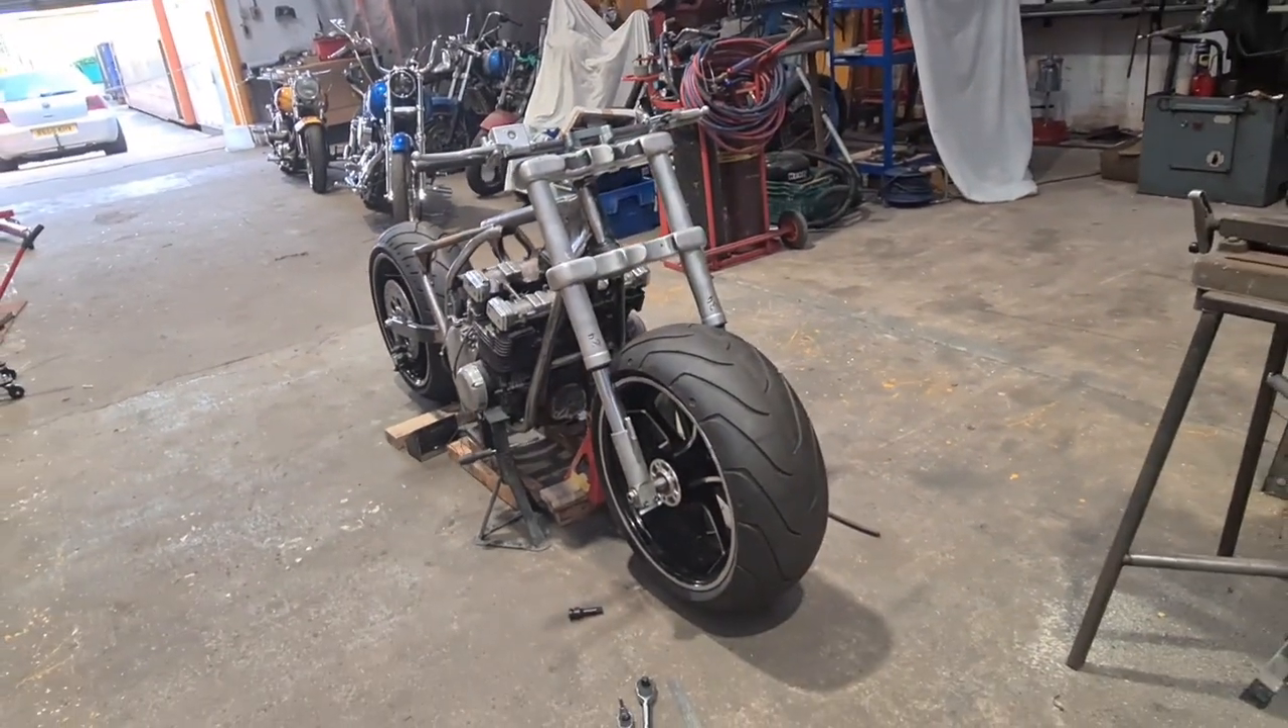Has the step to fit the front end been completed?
Yes.